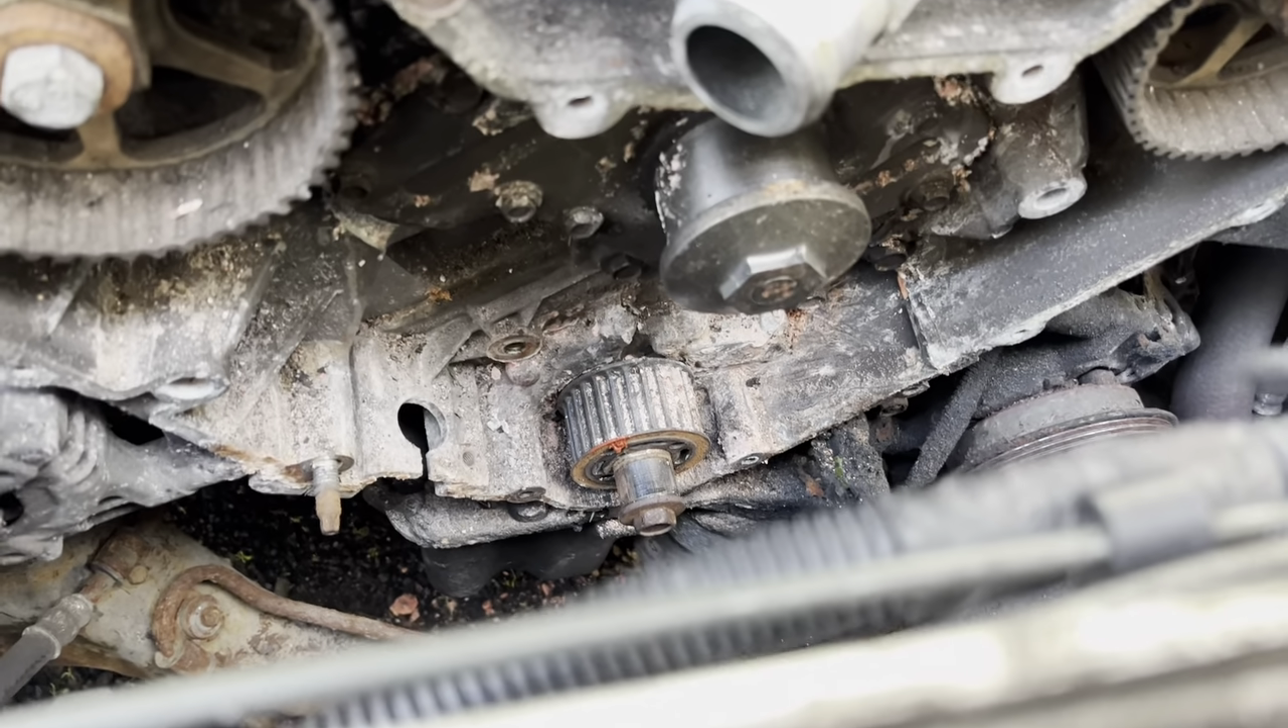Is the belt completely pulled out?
Yes.